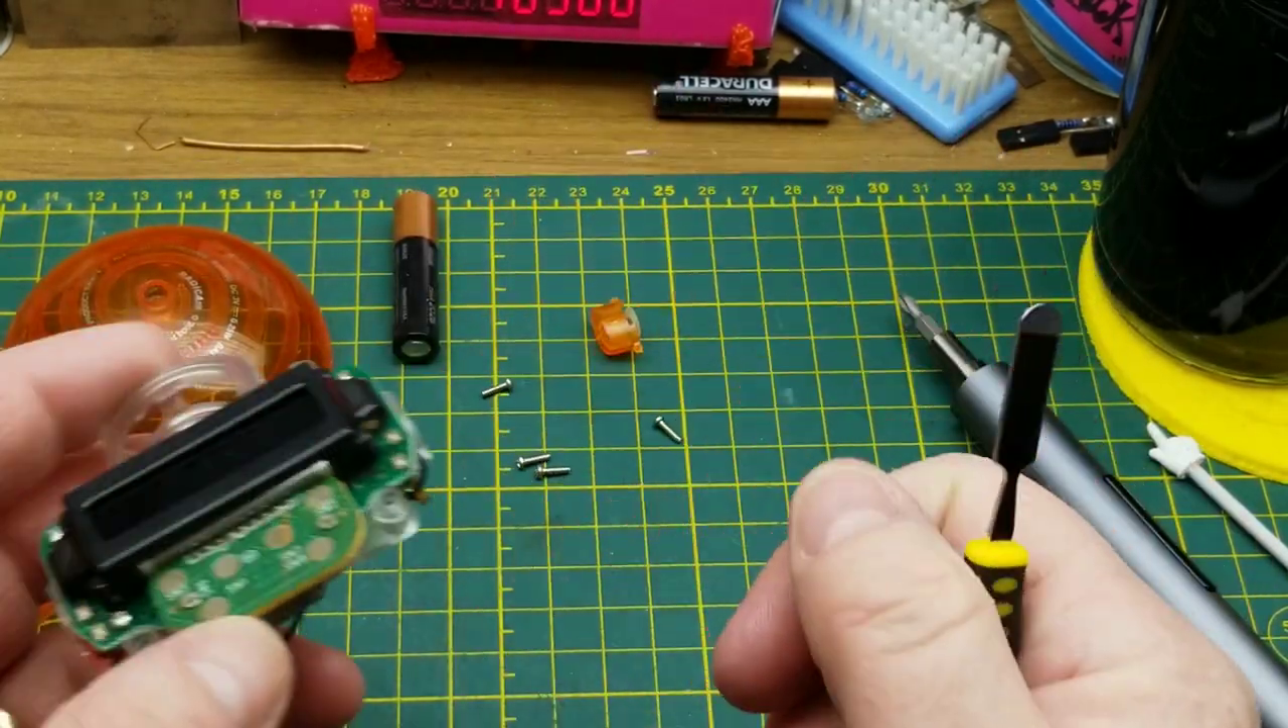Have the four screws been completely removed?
Yes.